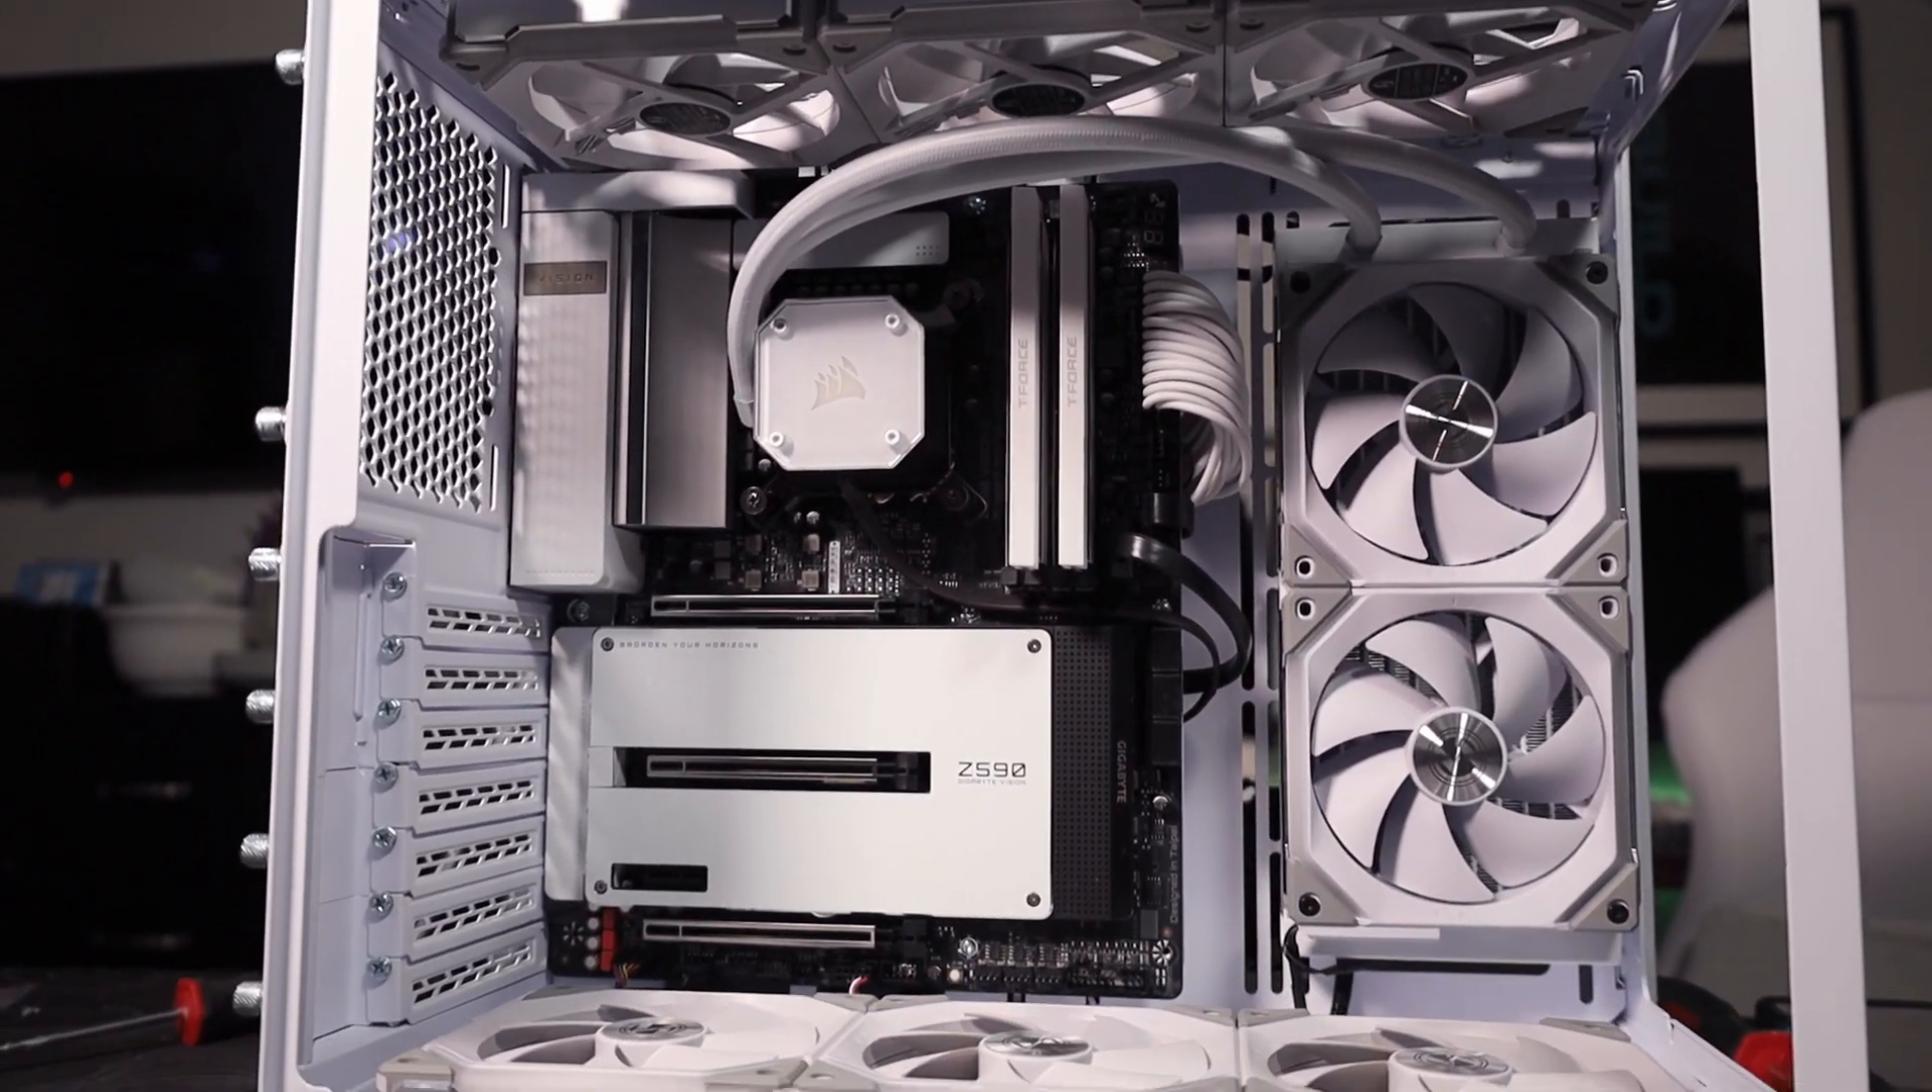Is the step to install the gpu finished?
No.